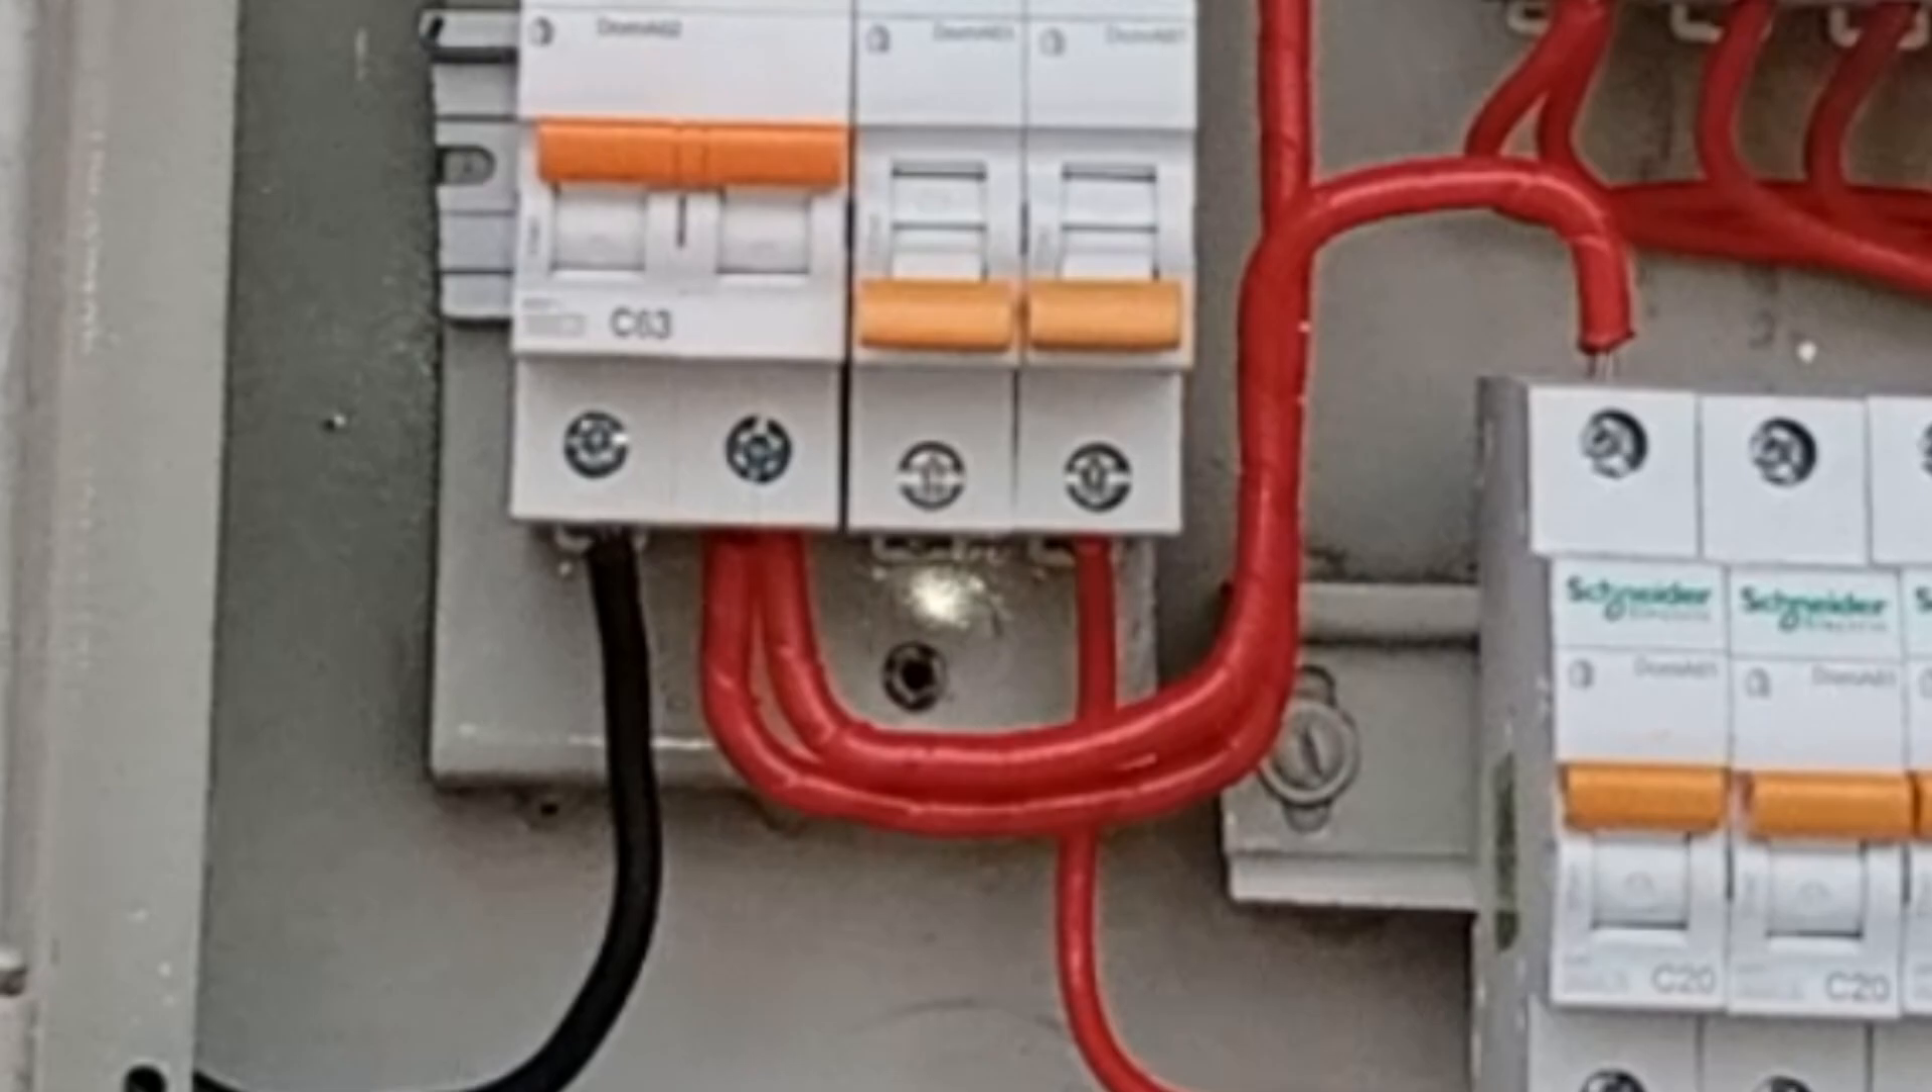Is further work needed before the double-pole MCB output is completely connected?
No.